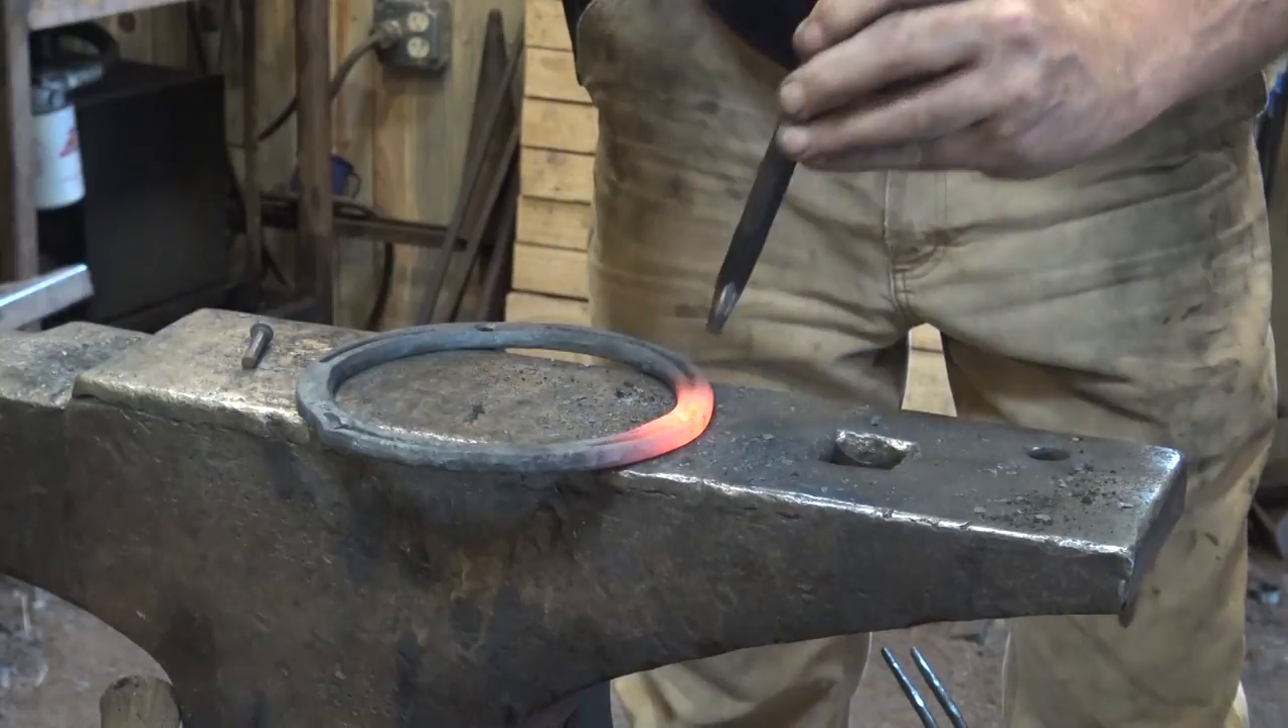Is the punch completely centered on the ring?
No.